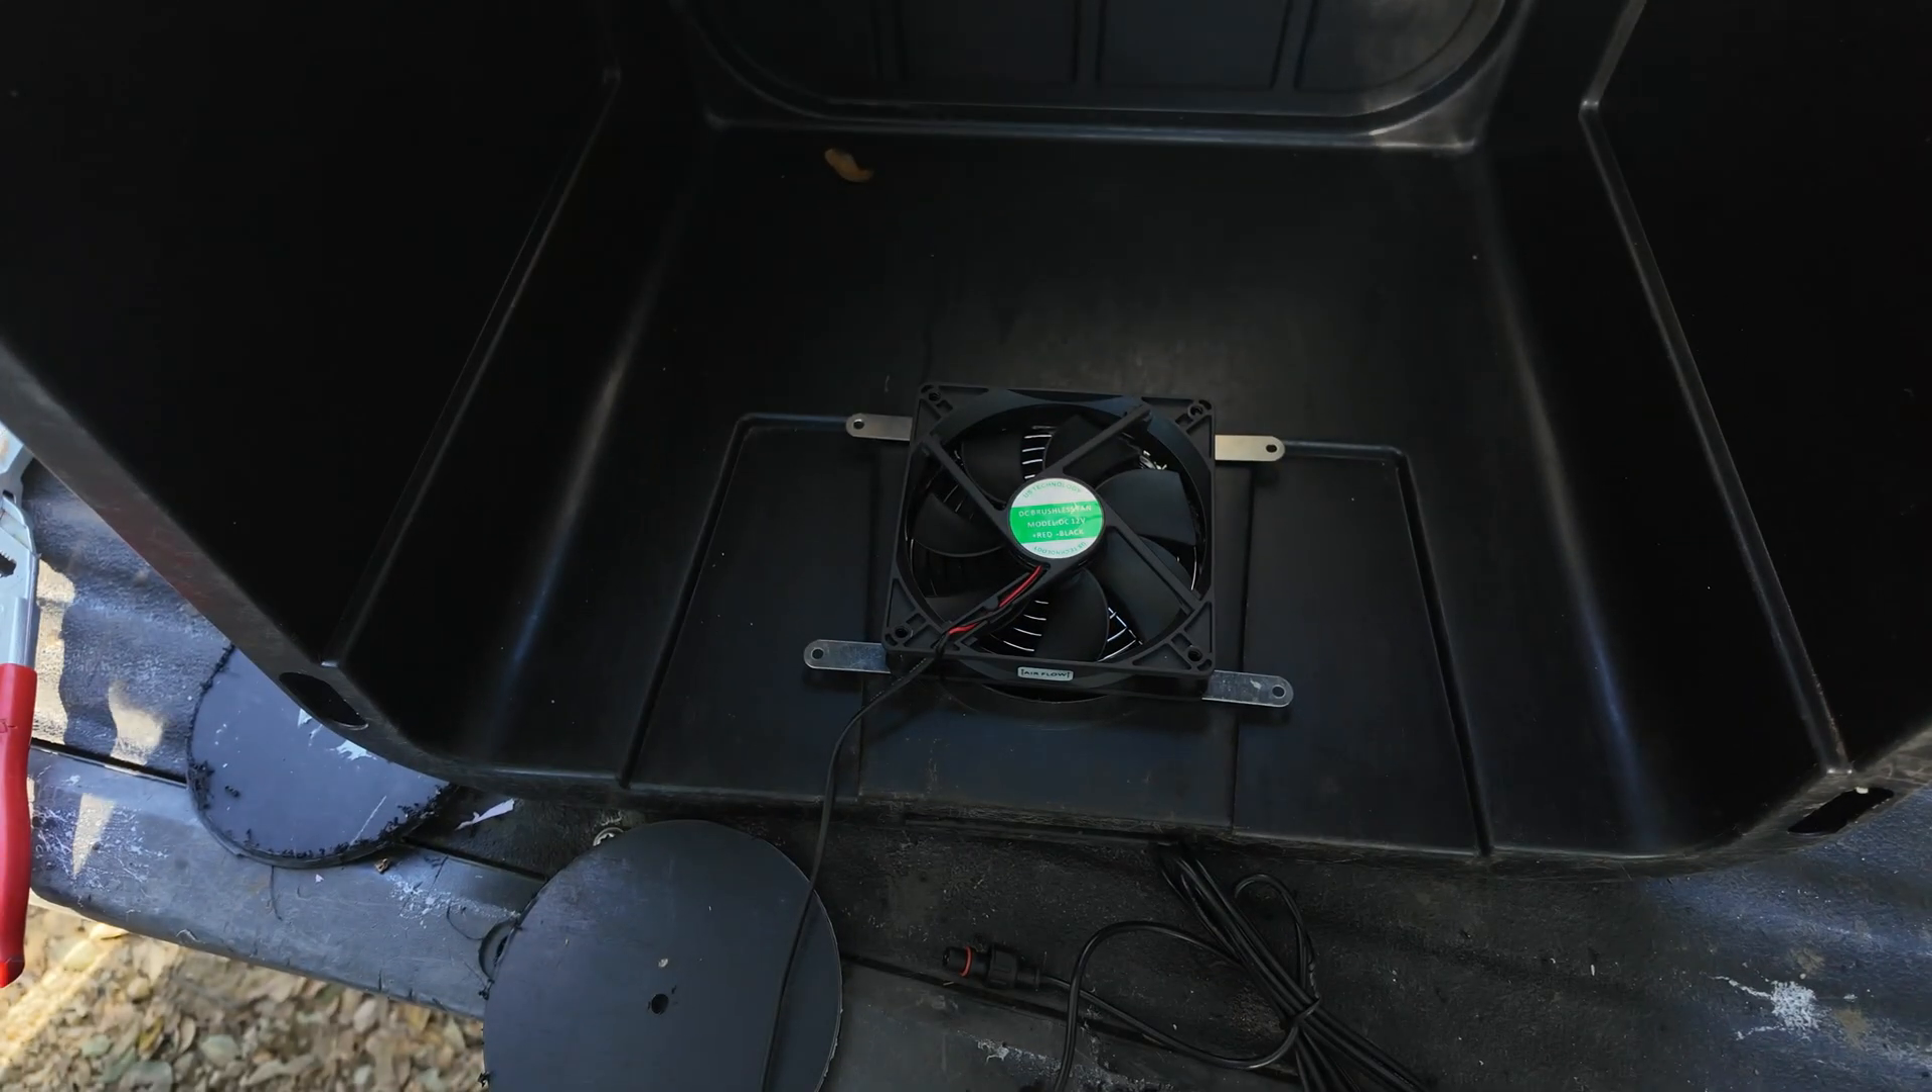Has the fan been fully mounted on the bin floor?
No.